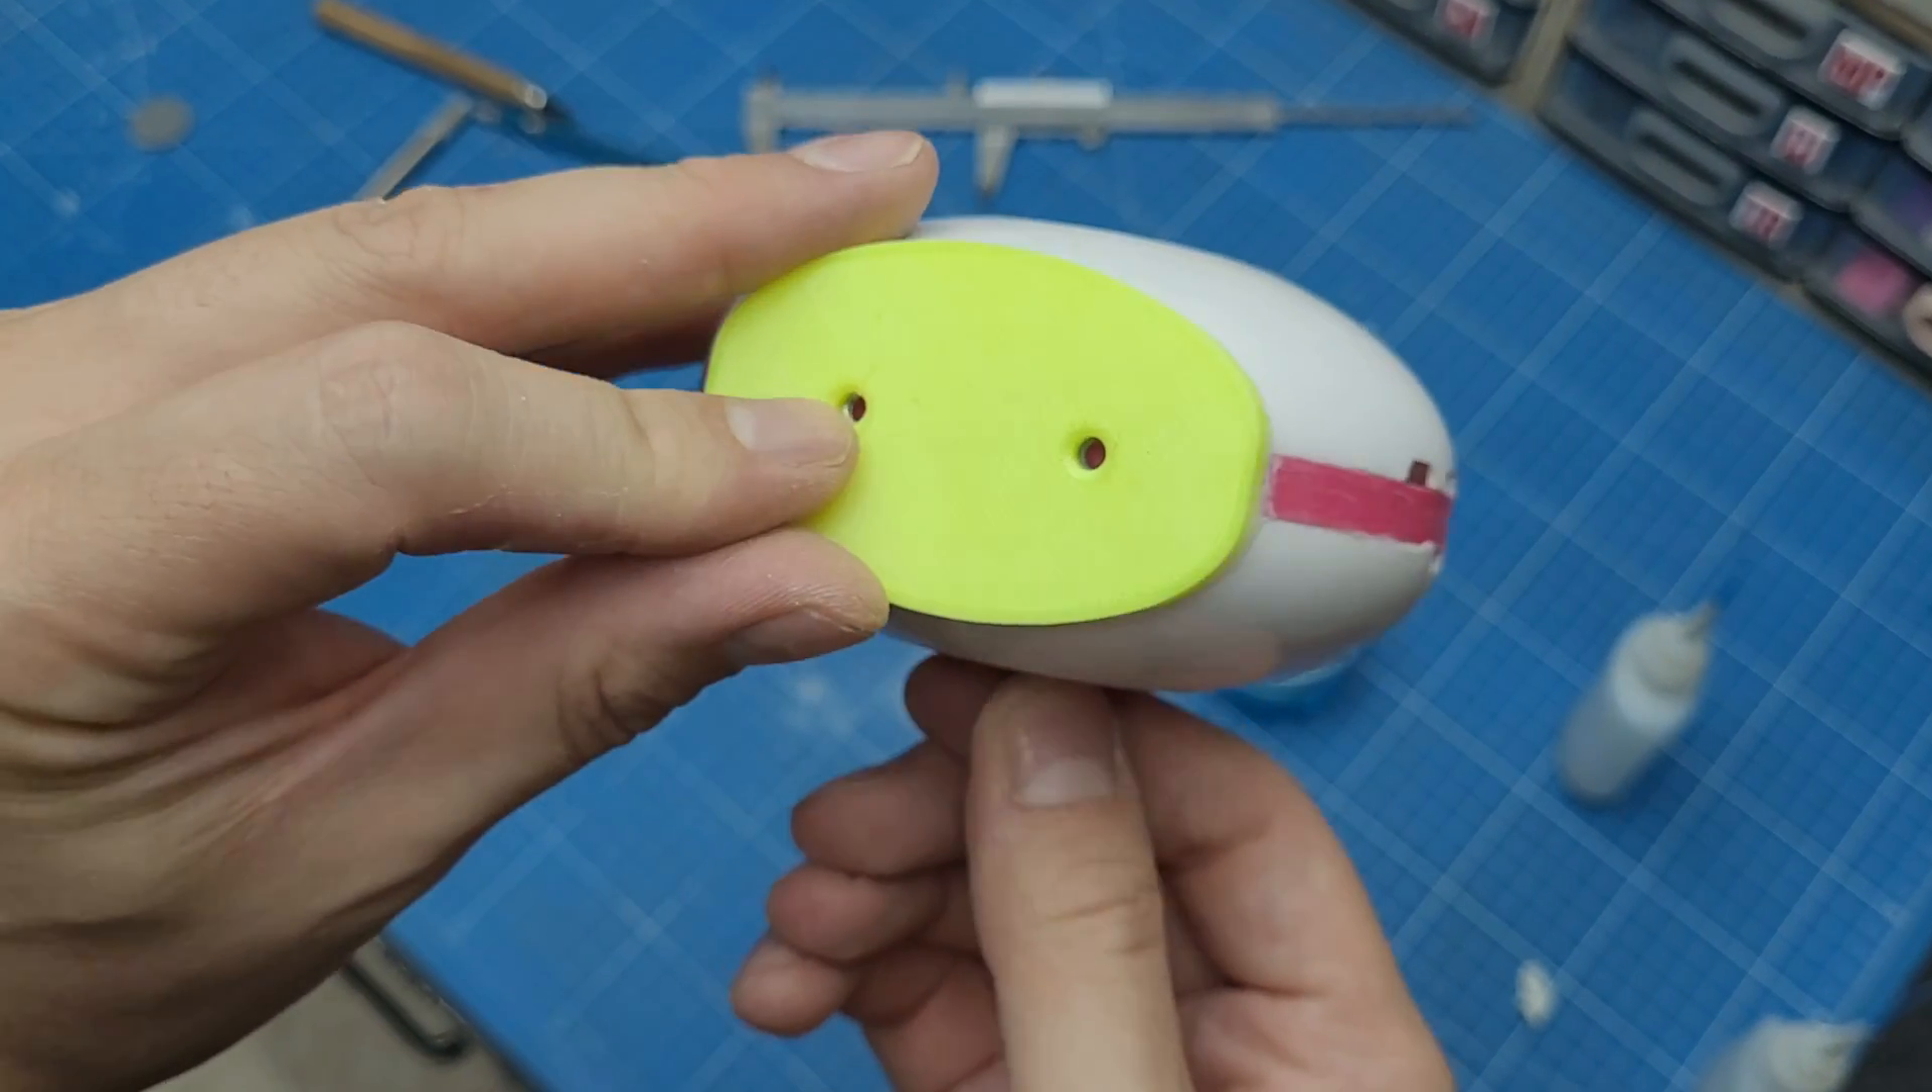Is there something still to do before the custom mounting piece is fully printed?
No.